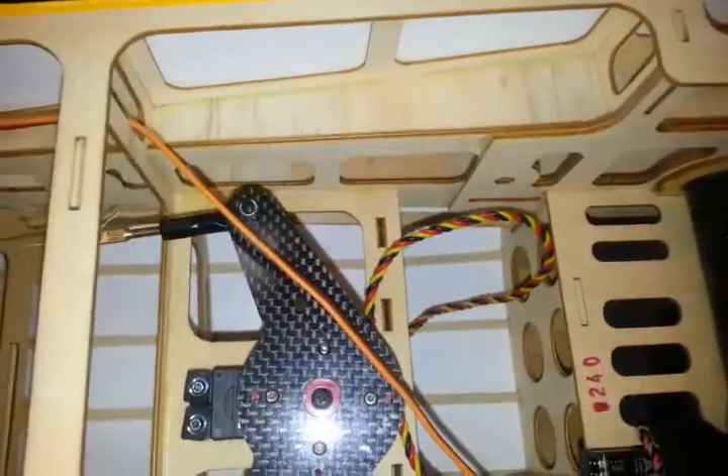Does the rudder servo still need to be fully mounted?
No.